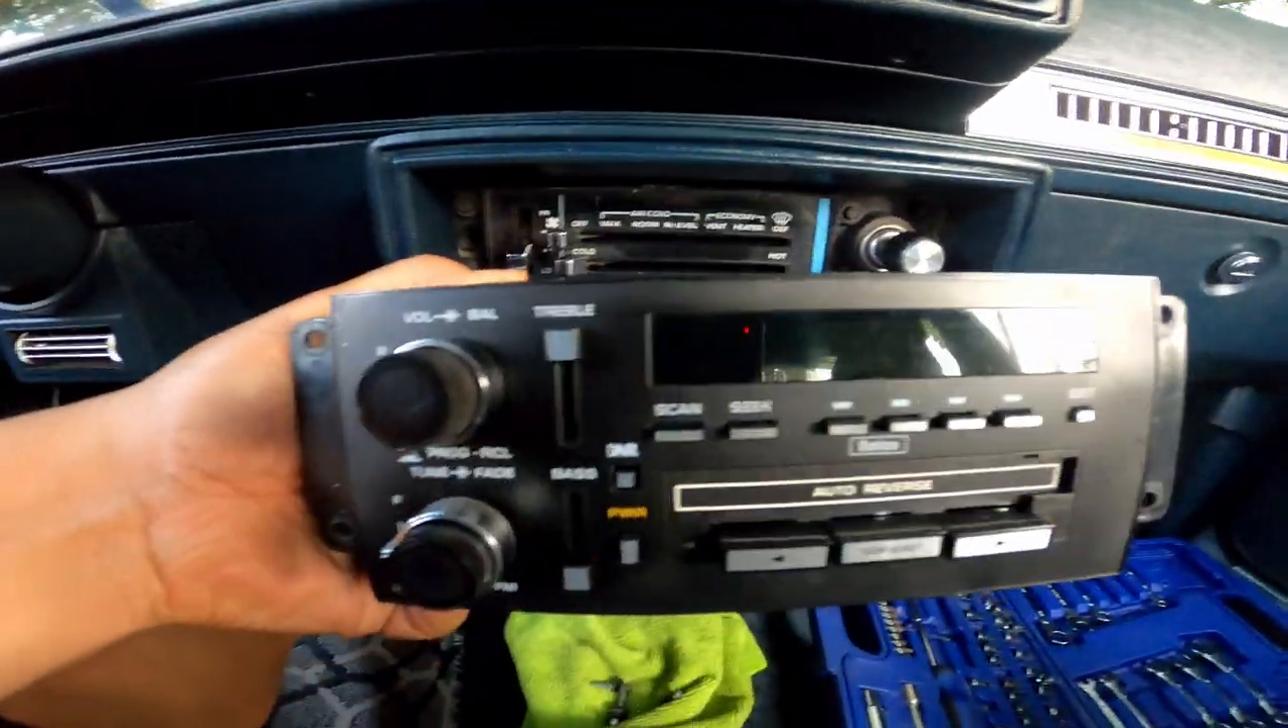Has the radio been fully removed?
Yes.